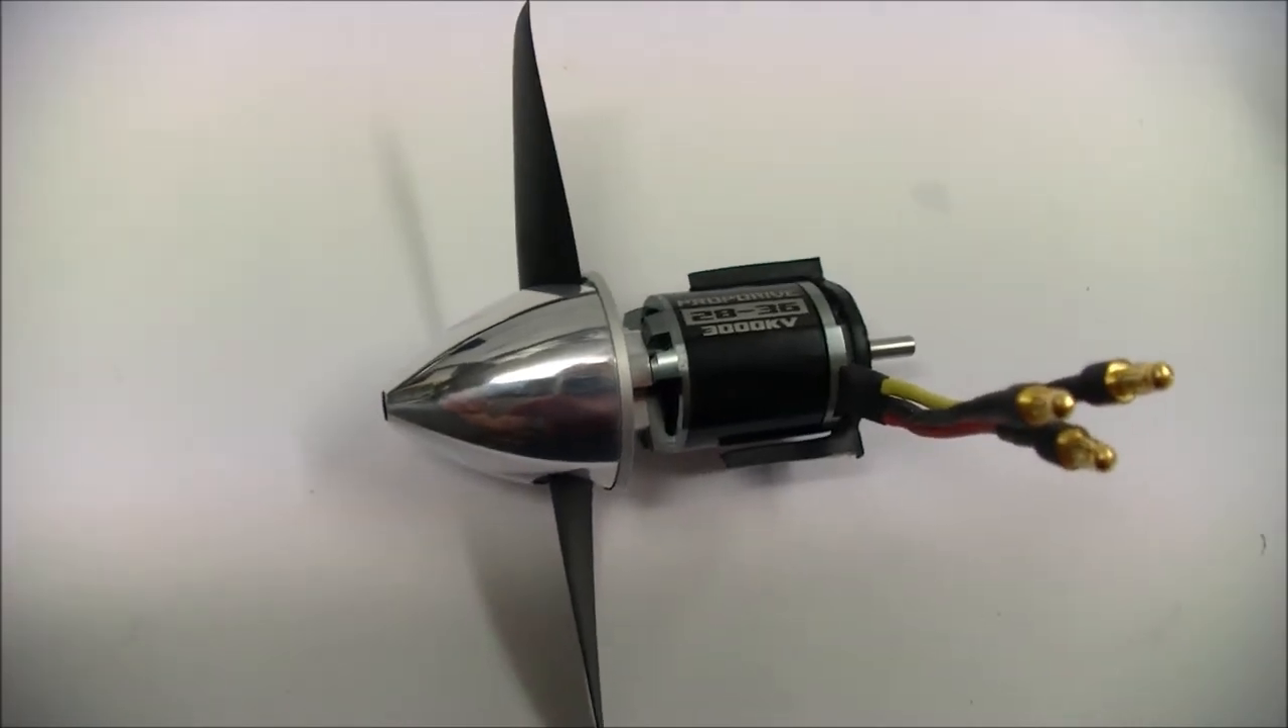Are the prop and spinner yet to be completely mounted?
No.